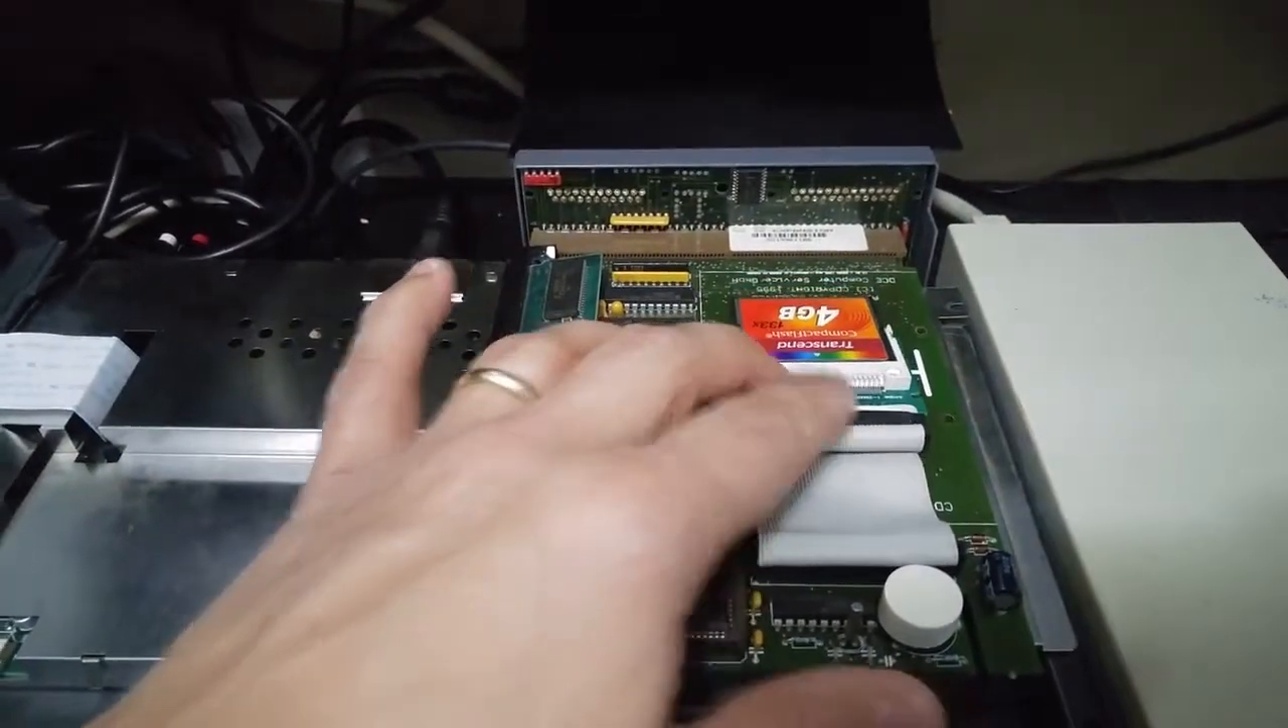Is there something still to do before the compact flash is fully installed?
No.